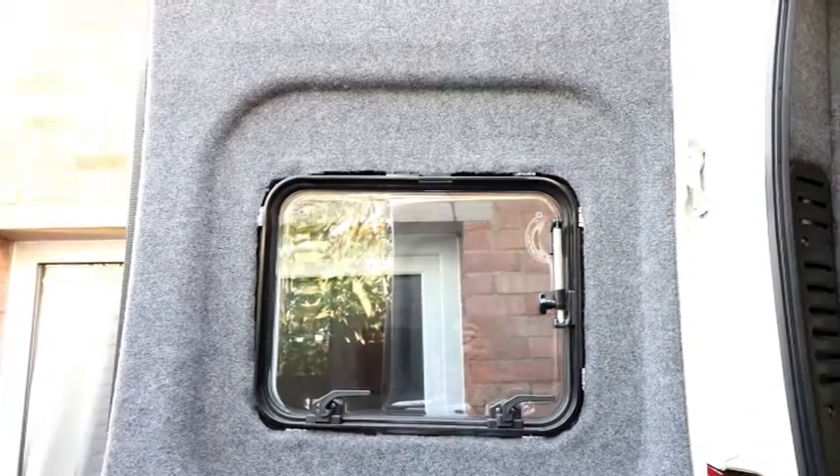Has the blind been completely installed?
No.